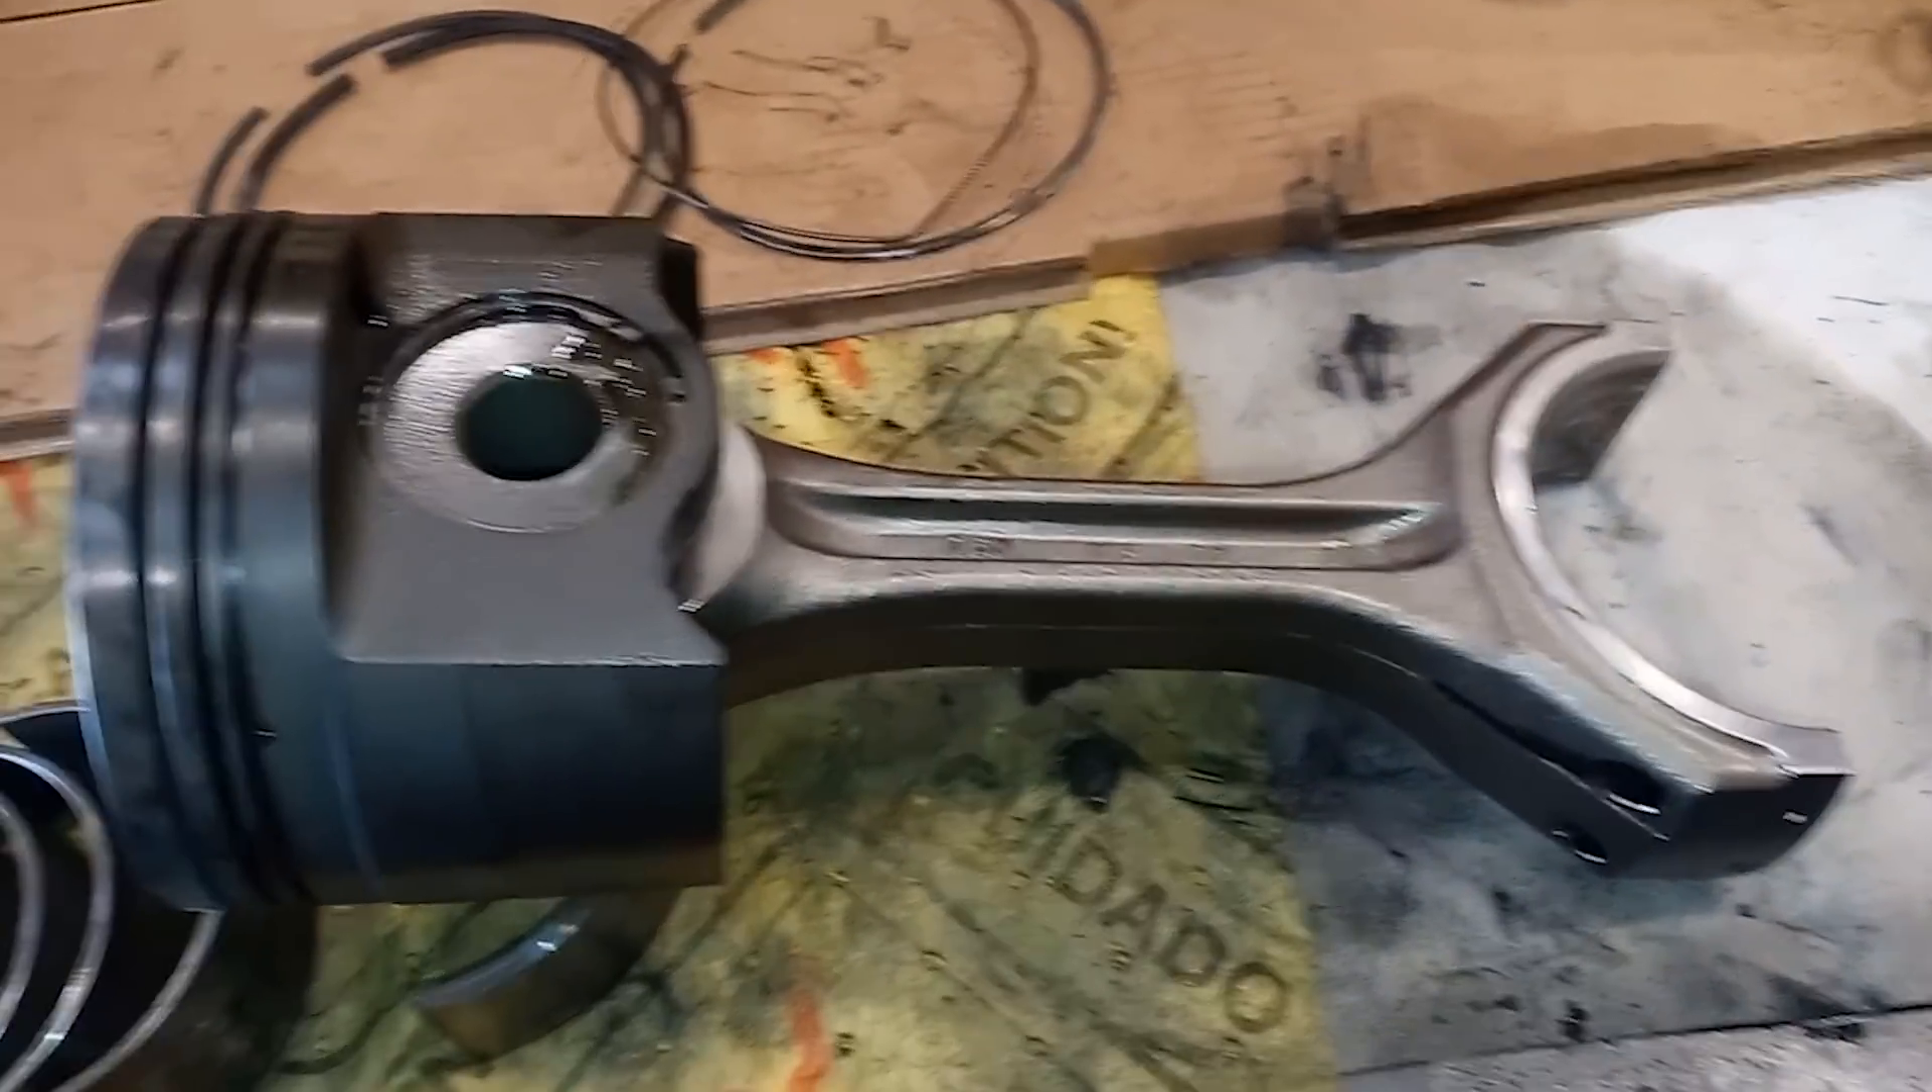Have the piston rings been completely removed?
Yes.